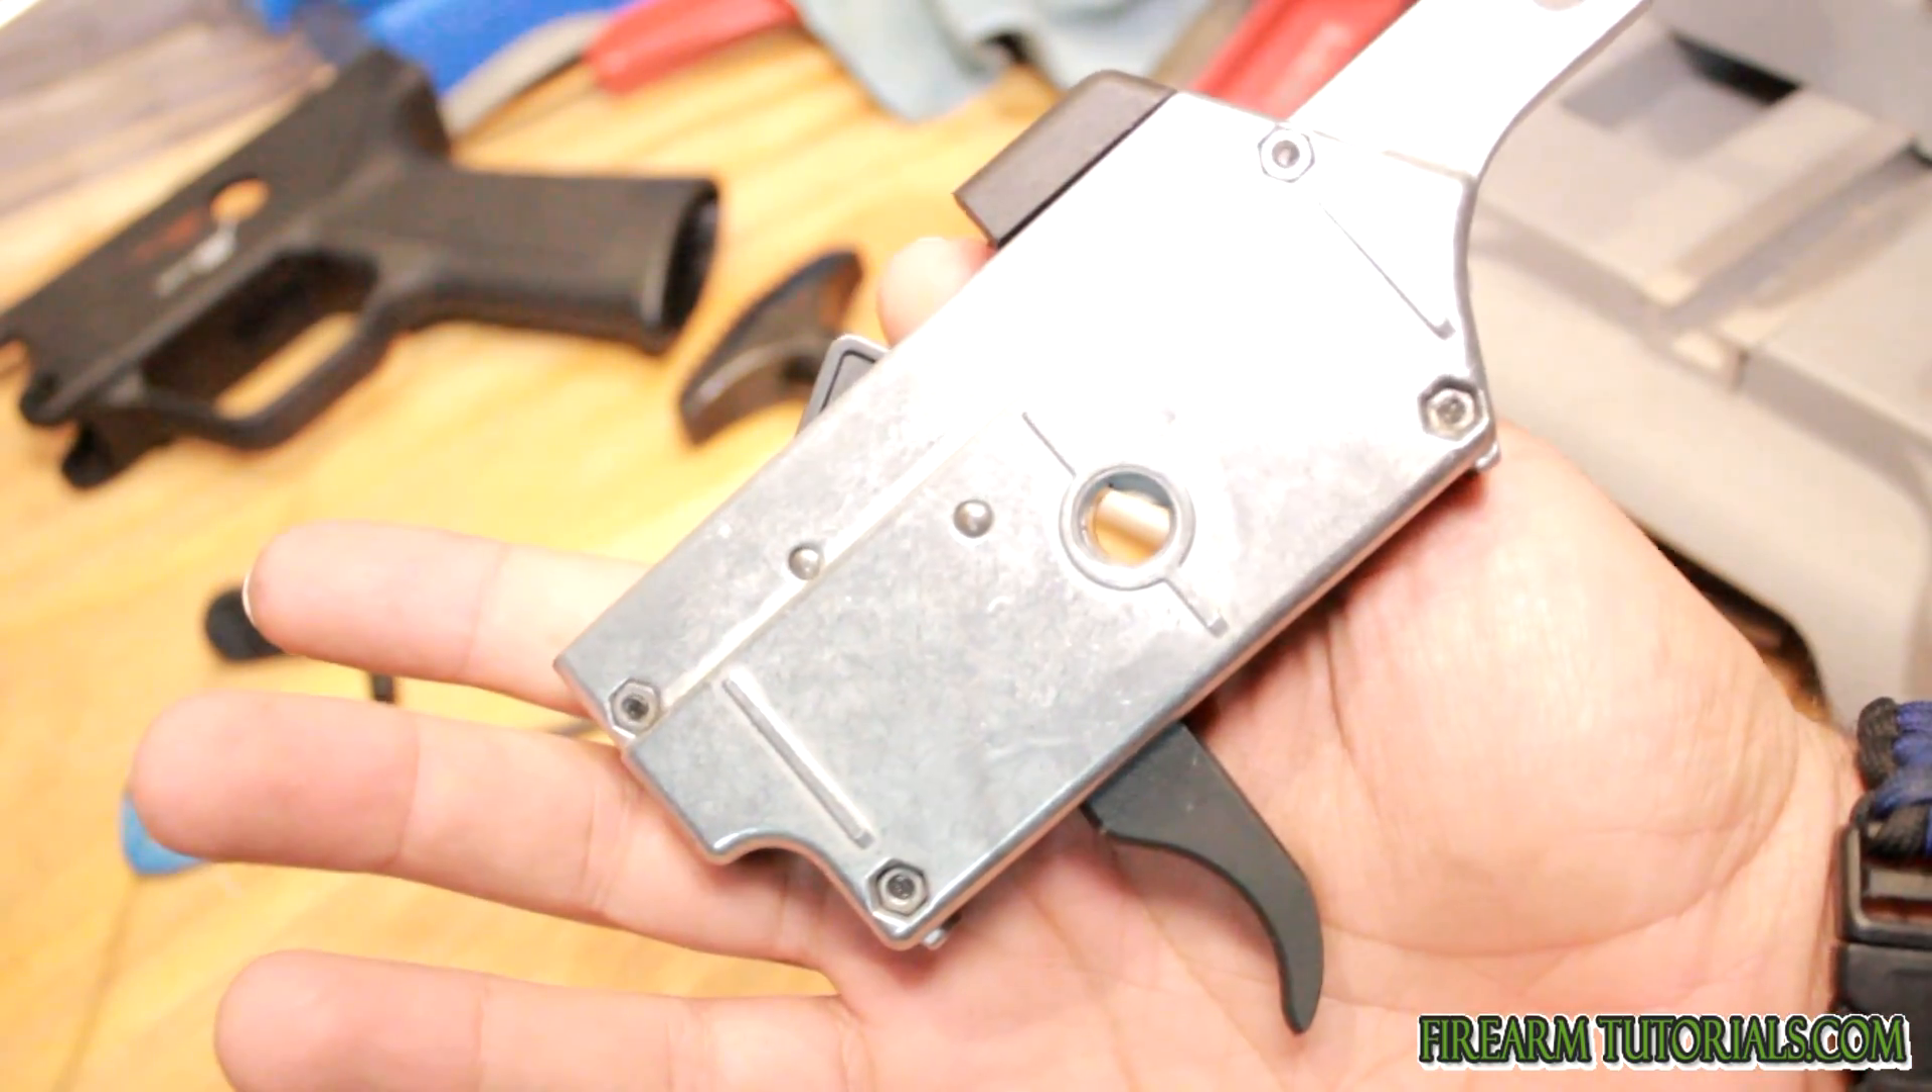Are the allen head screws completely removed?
No.